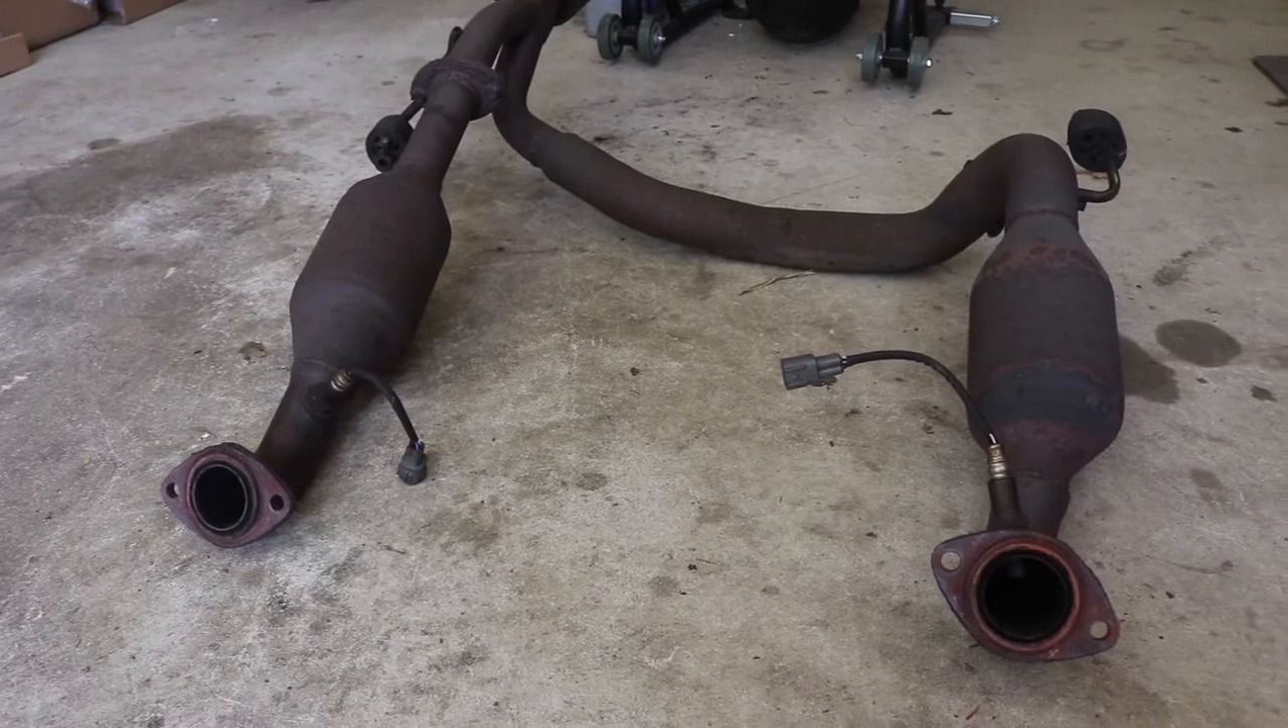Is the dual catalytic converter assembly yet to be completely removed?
No.